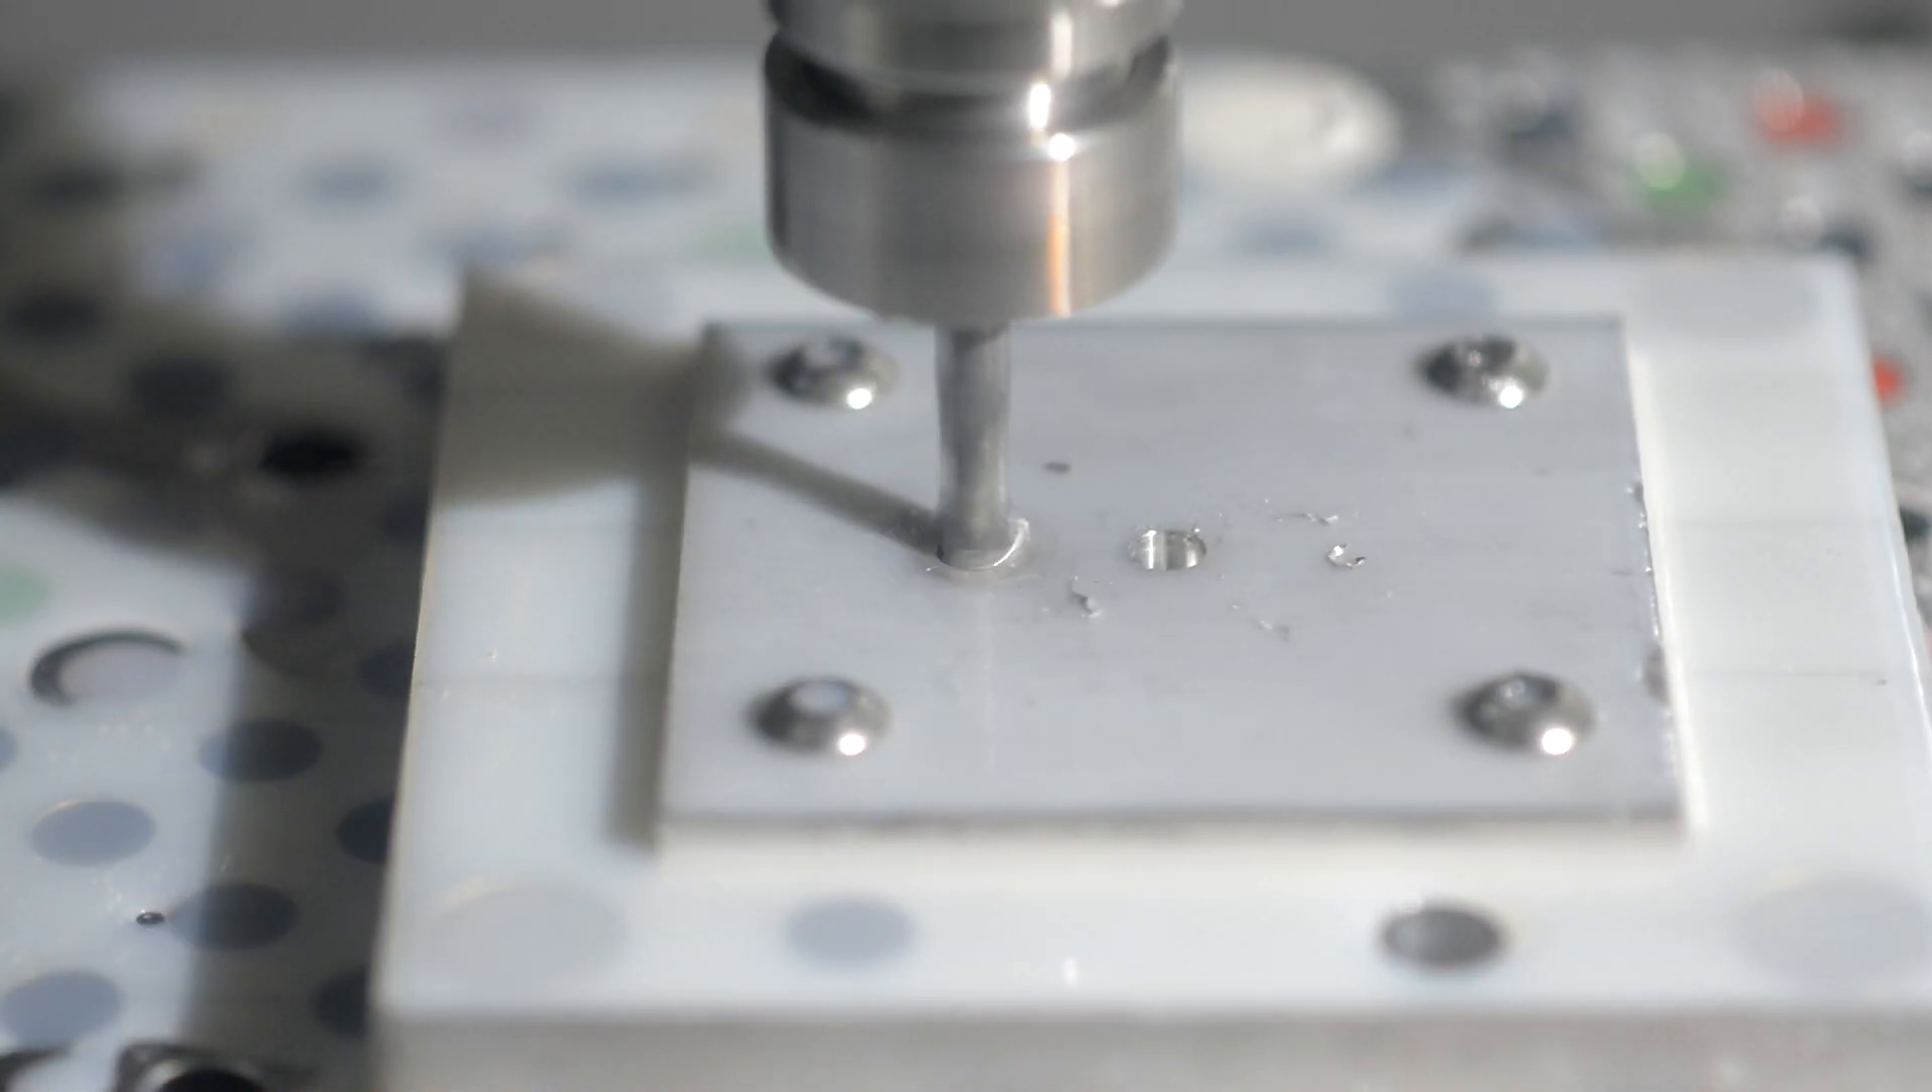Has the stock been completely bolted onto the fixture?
Yes.